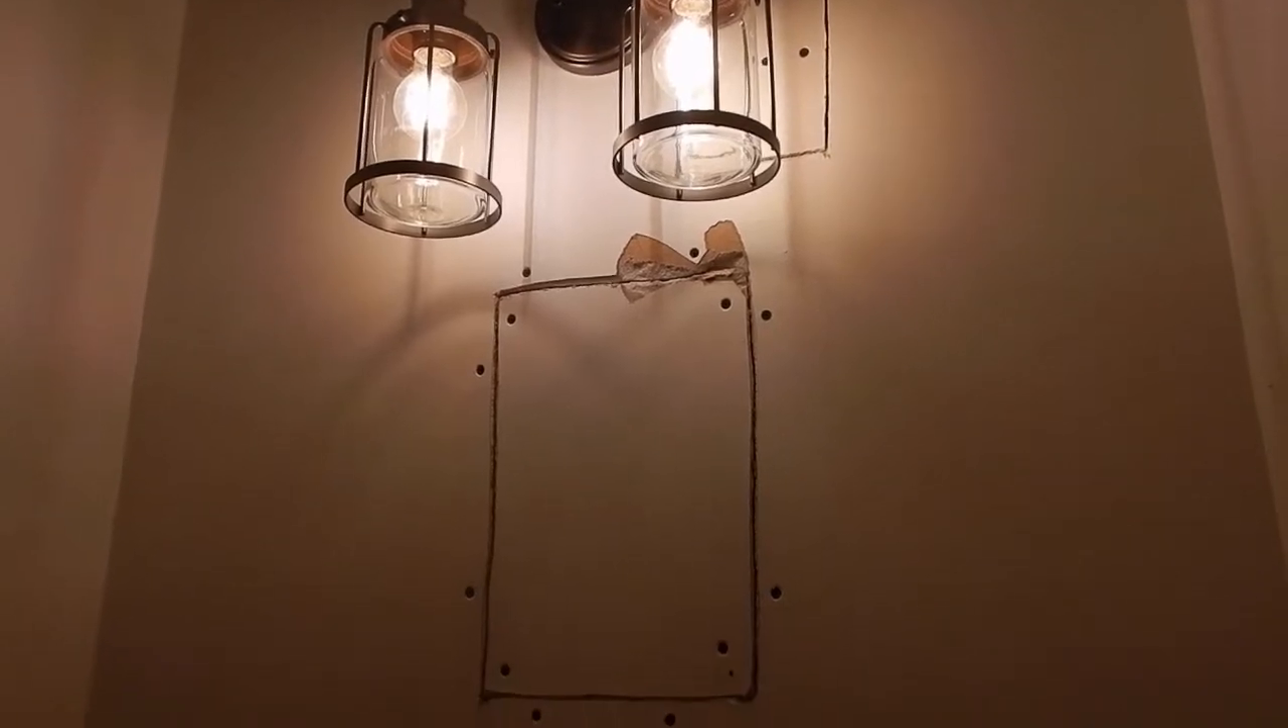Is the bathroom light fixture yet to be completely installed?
No.